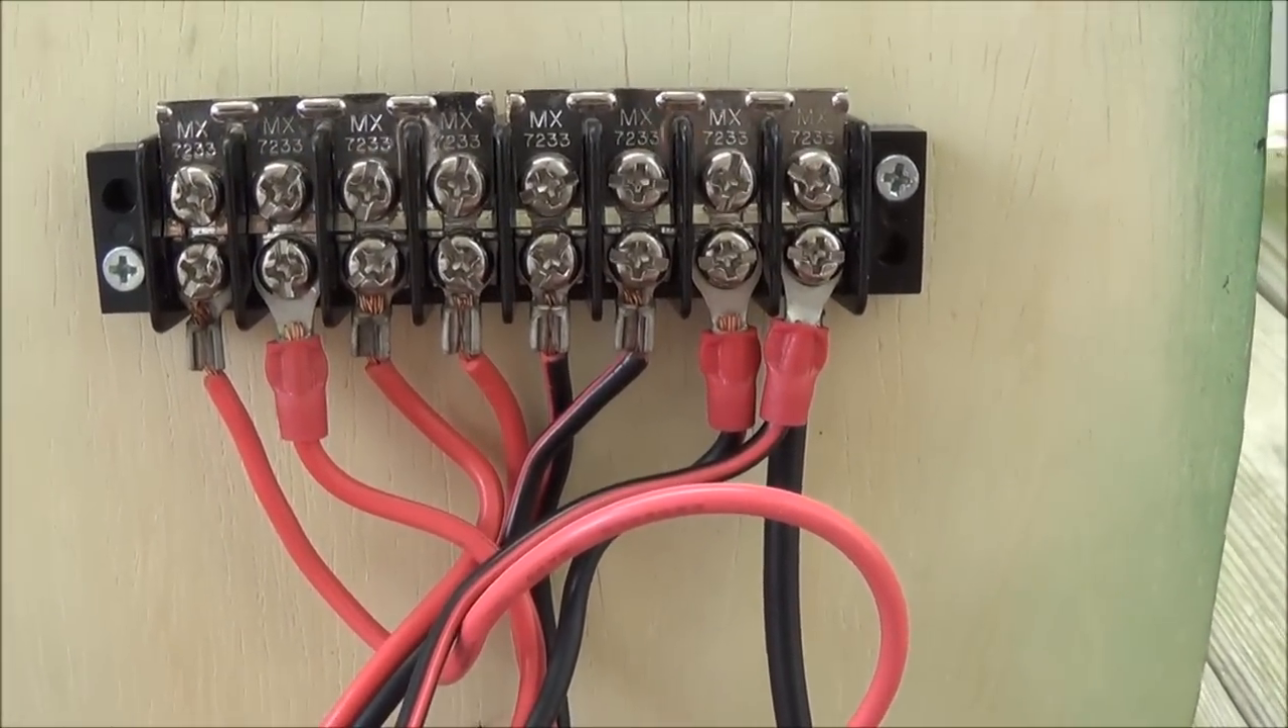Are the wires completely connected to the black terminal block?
Yes.